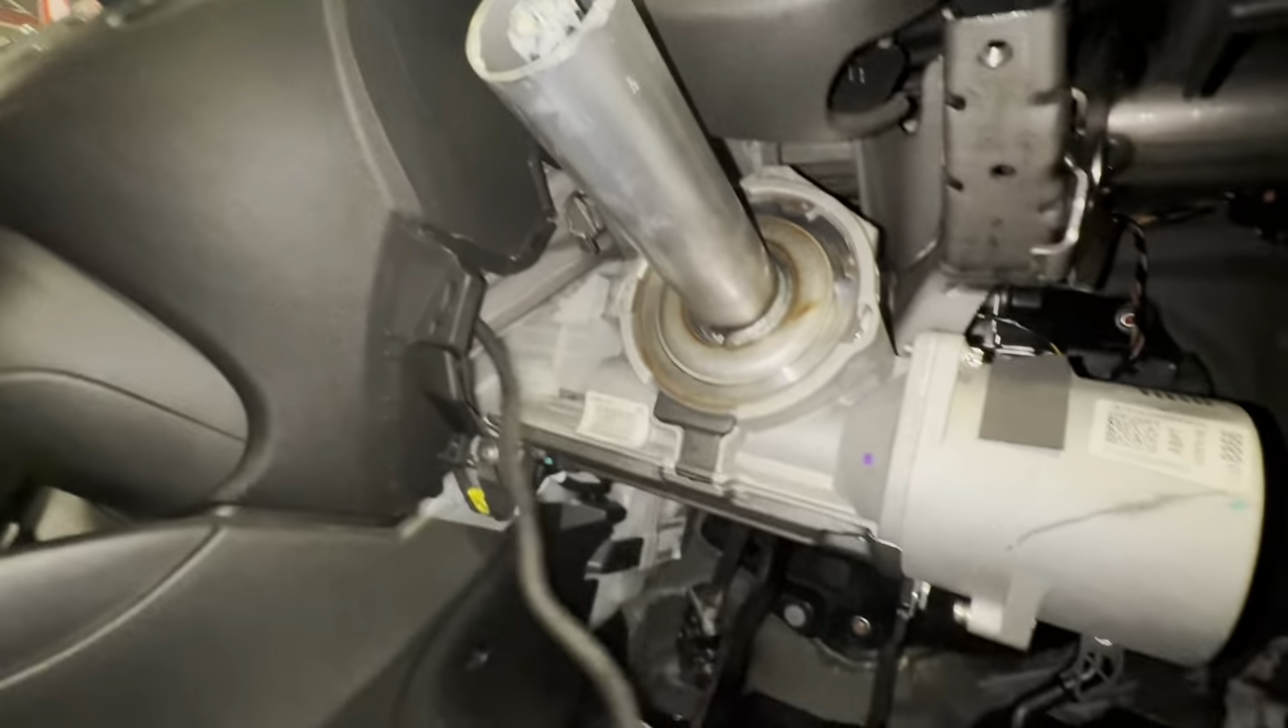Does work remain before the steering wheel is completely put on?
Yes.